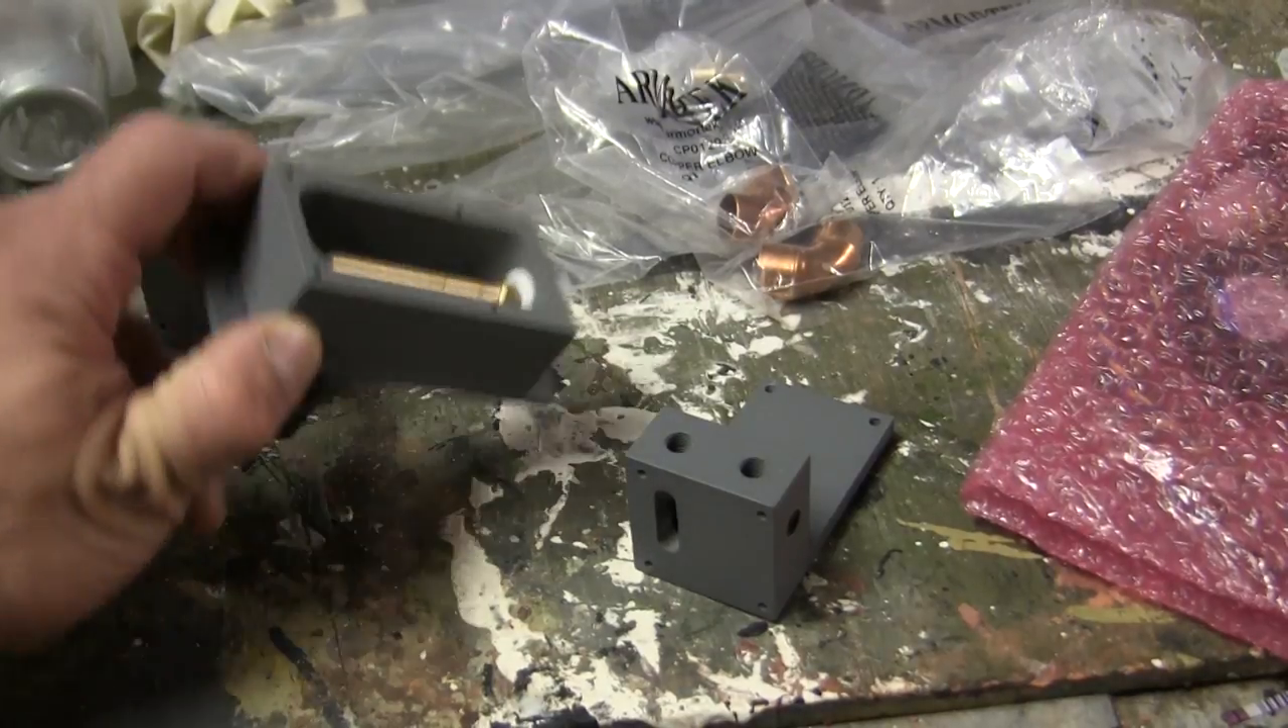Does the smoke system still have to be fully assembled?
Yes.